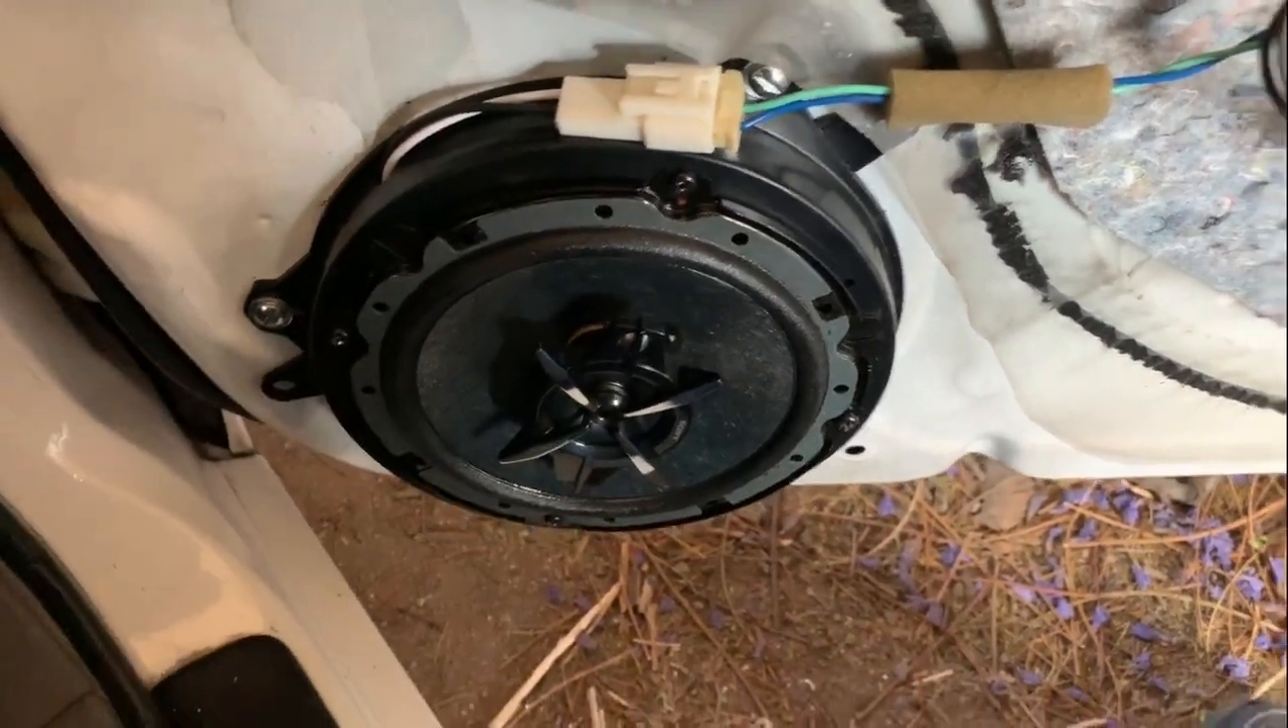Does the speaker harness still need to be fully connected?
No.